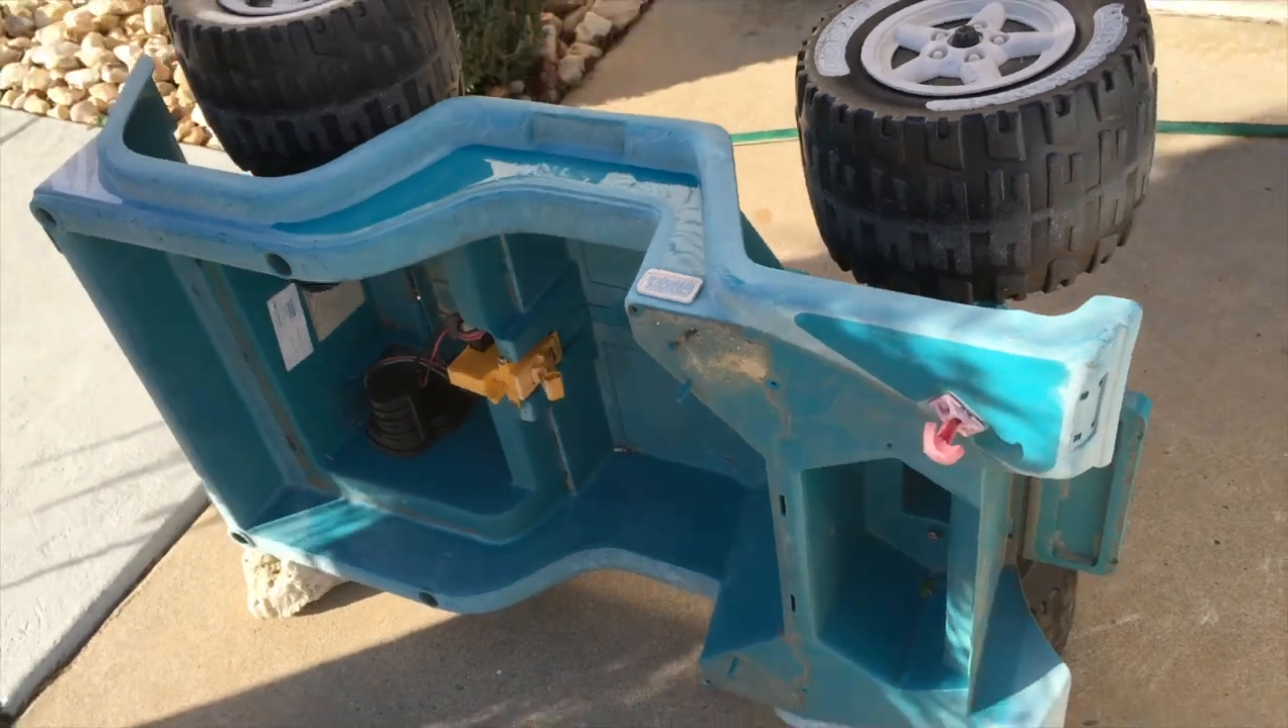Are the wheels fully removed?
No.